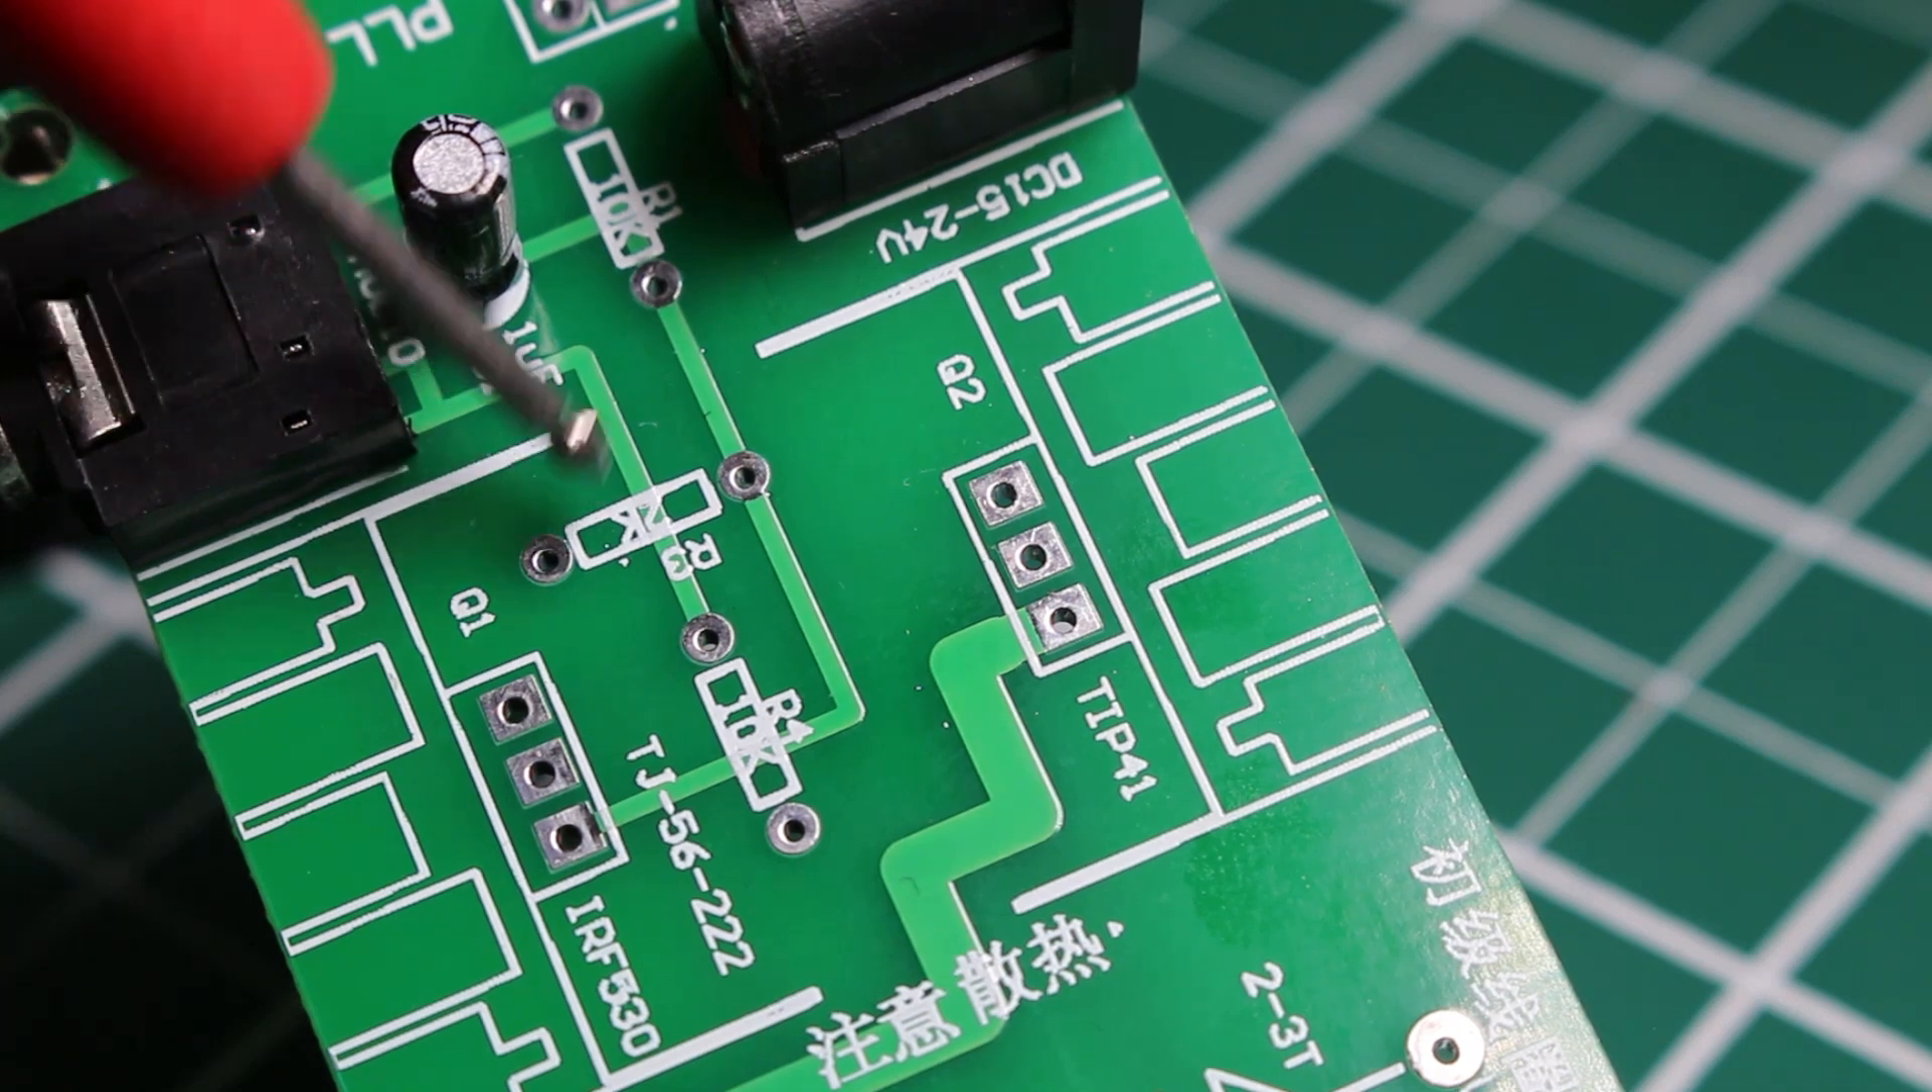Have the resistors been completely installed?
No.